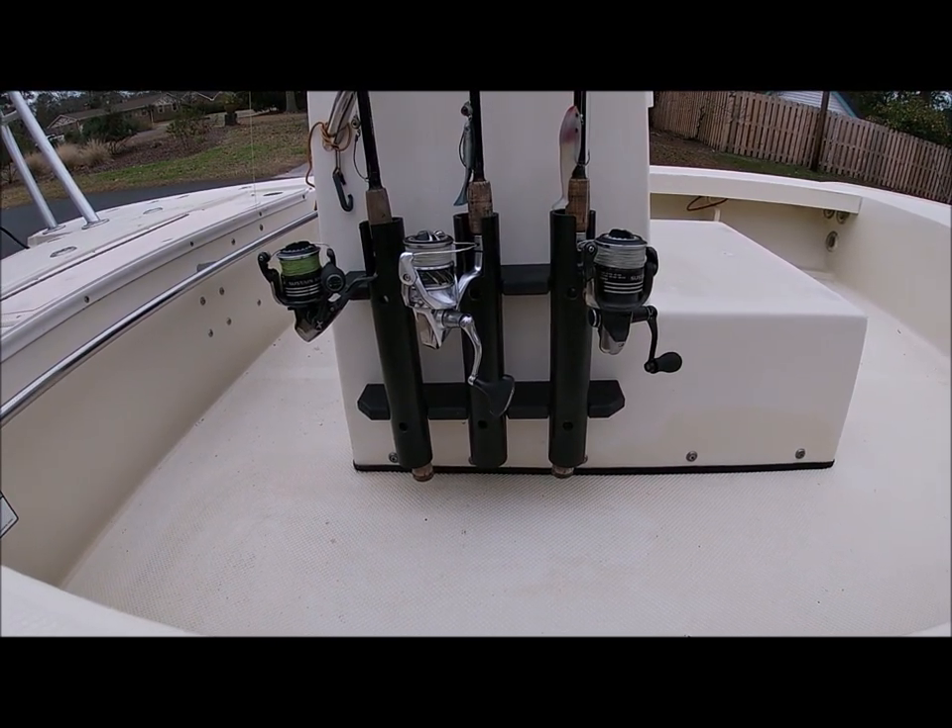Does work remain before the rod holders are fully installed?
No.